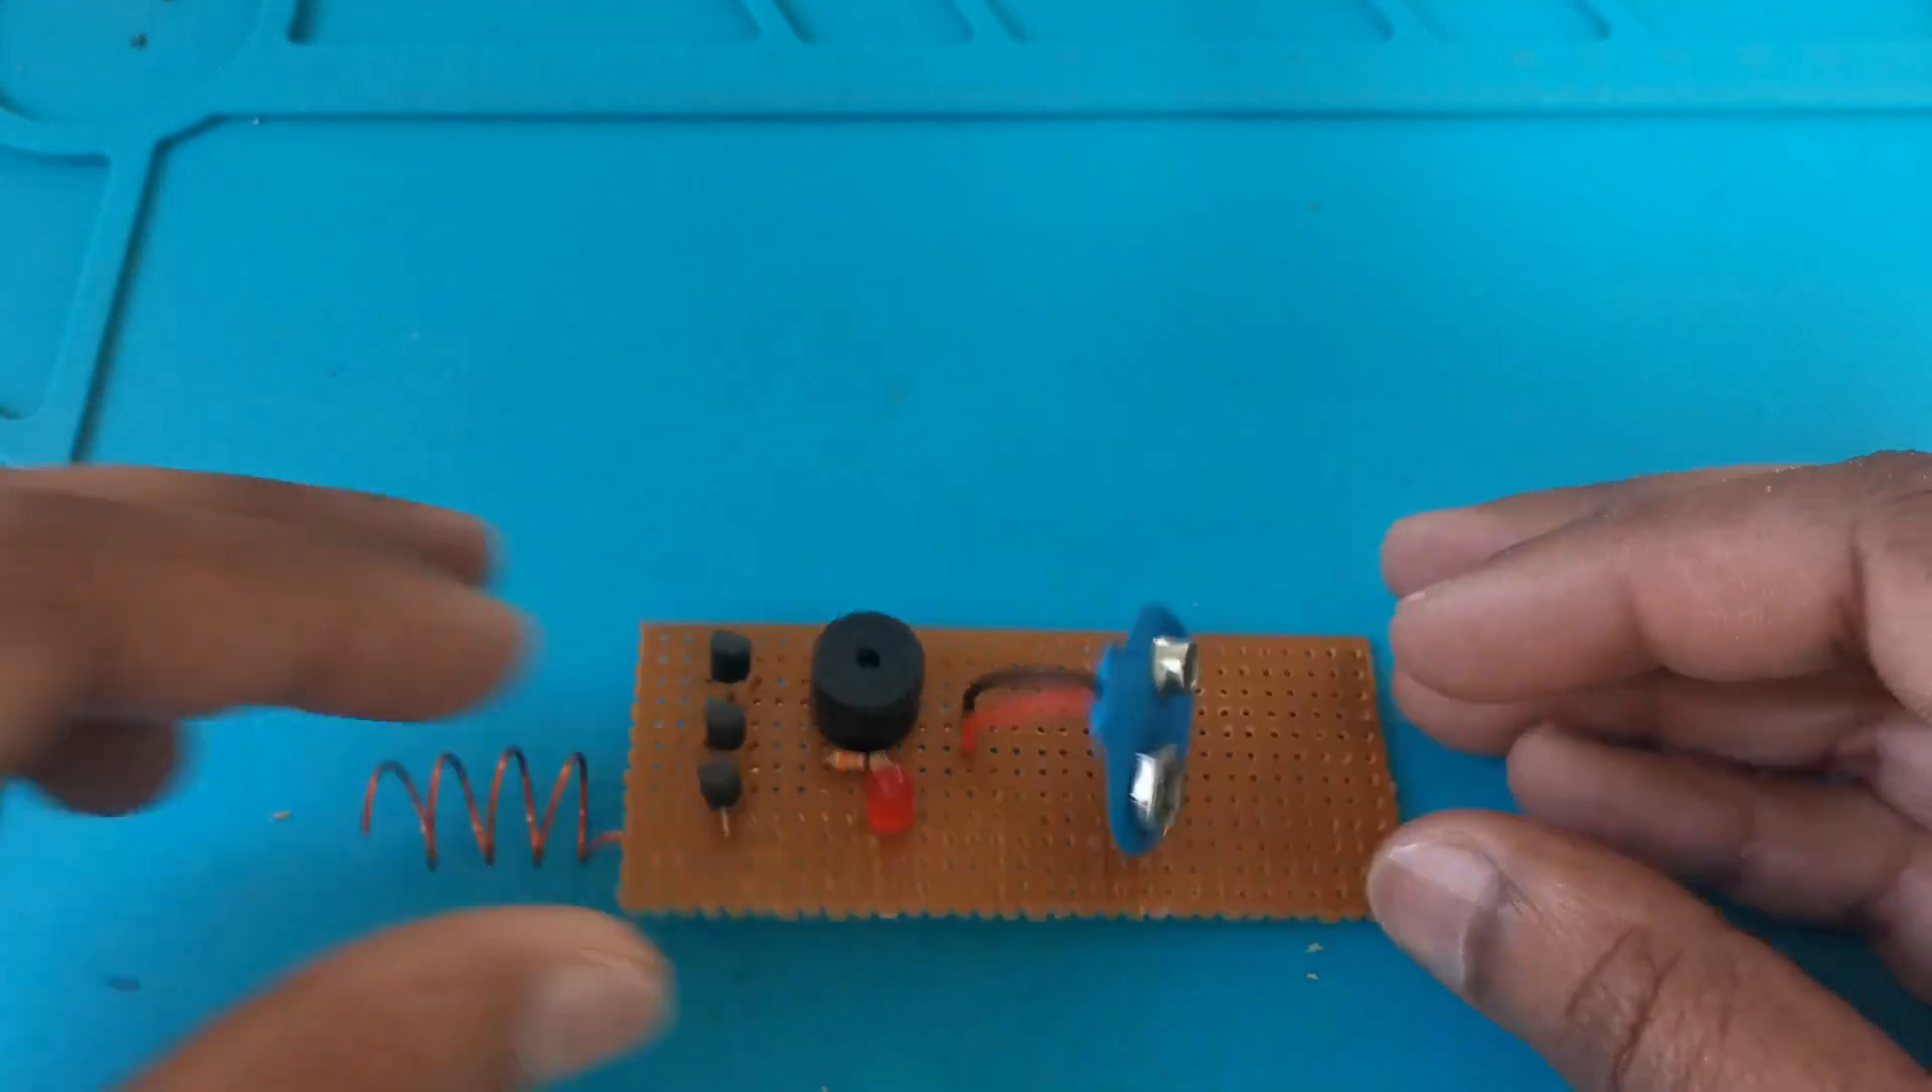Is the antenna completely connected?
Yes.